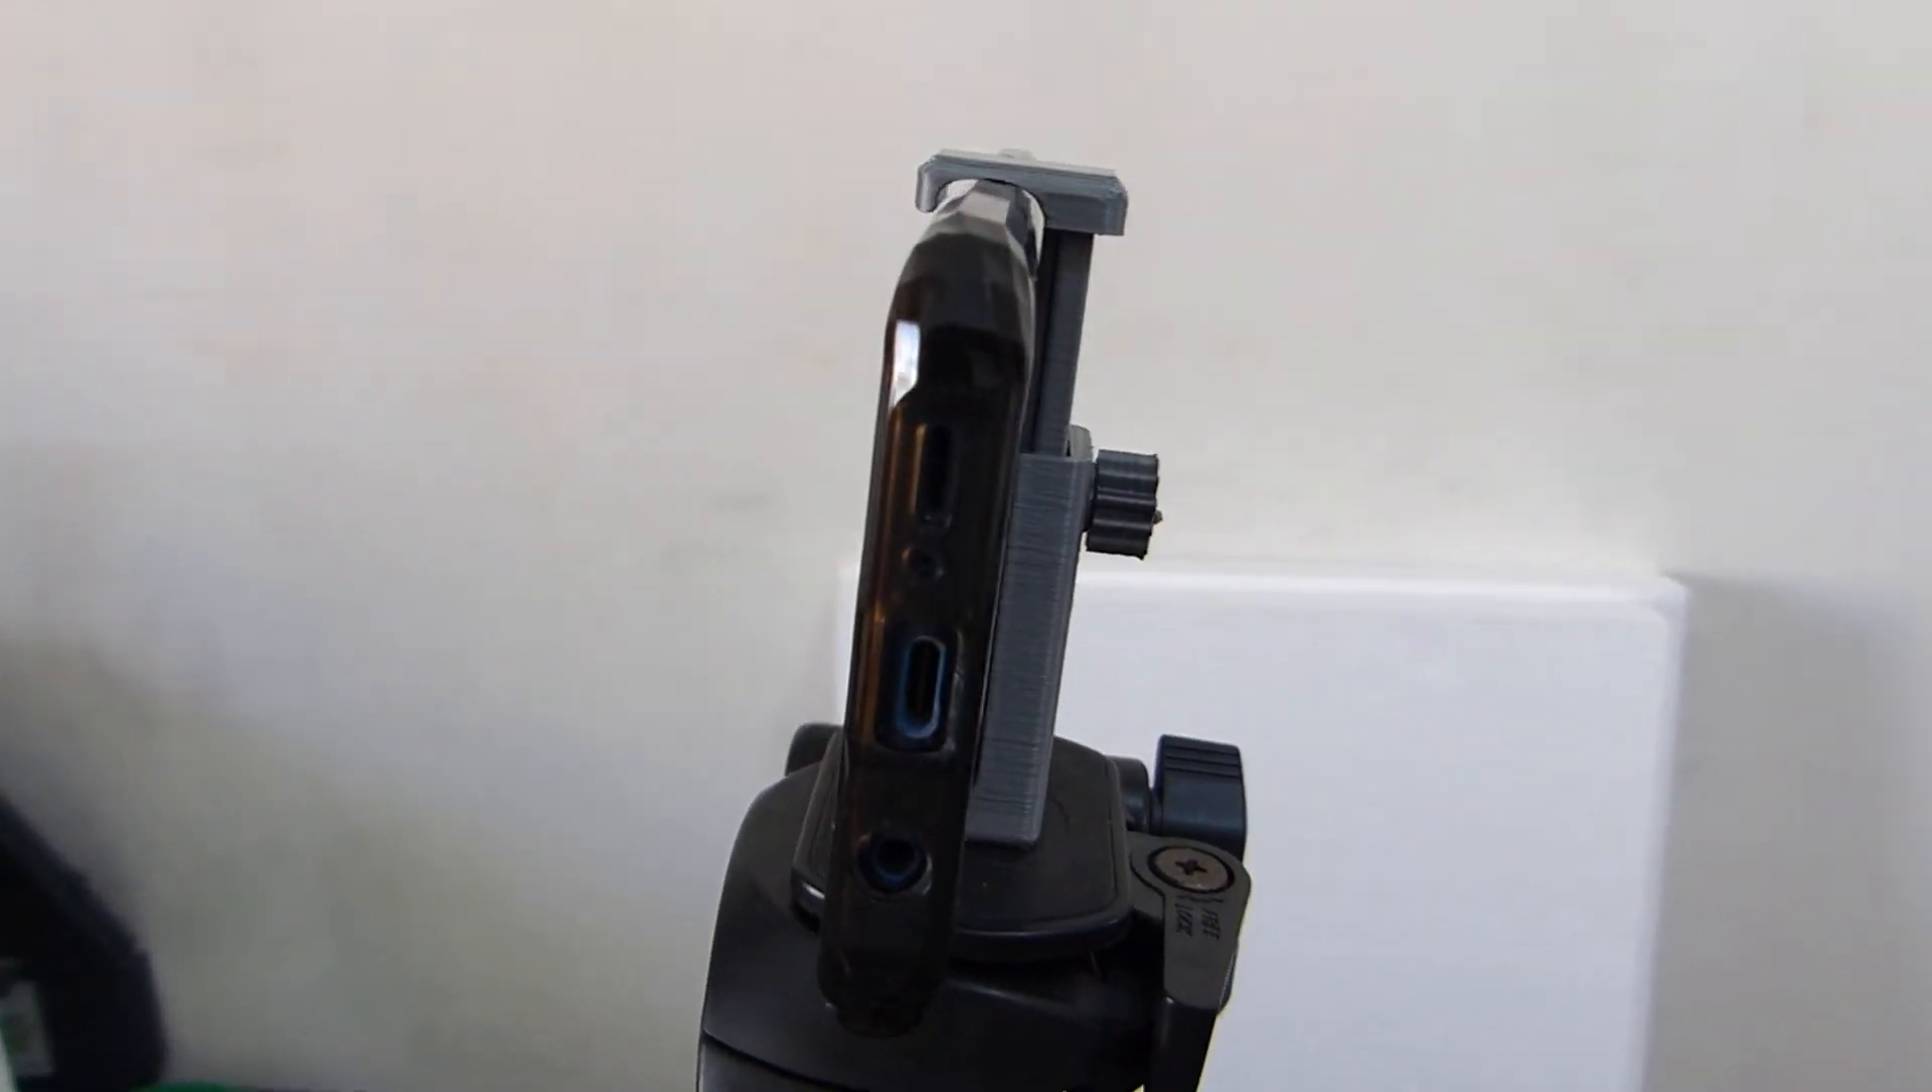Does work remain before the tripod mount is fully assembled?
No.